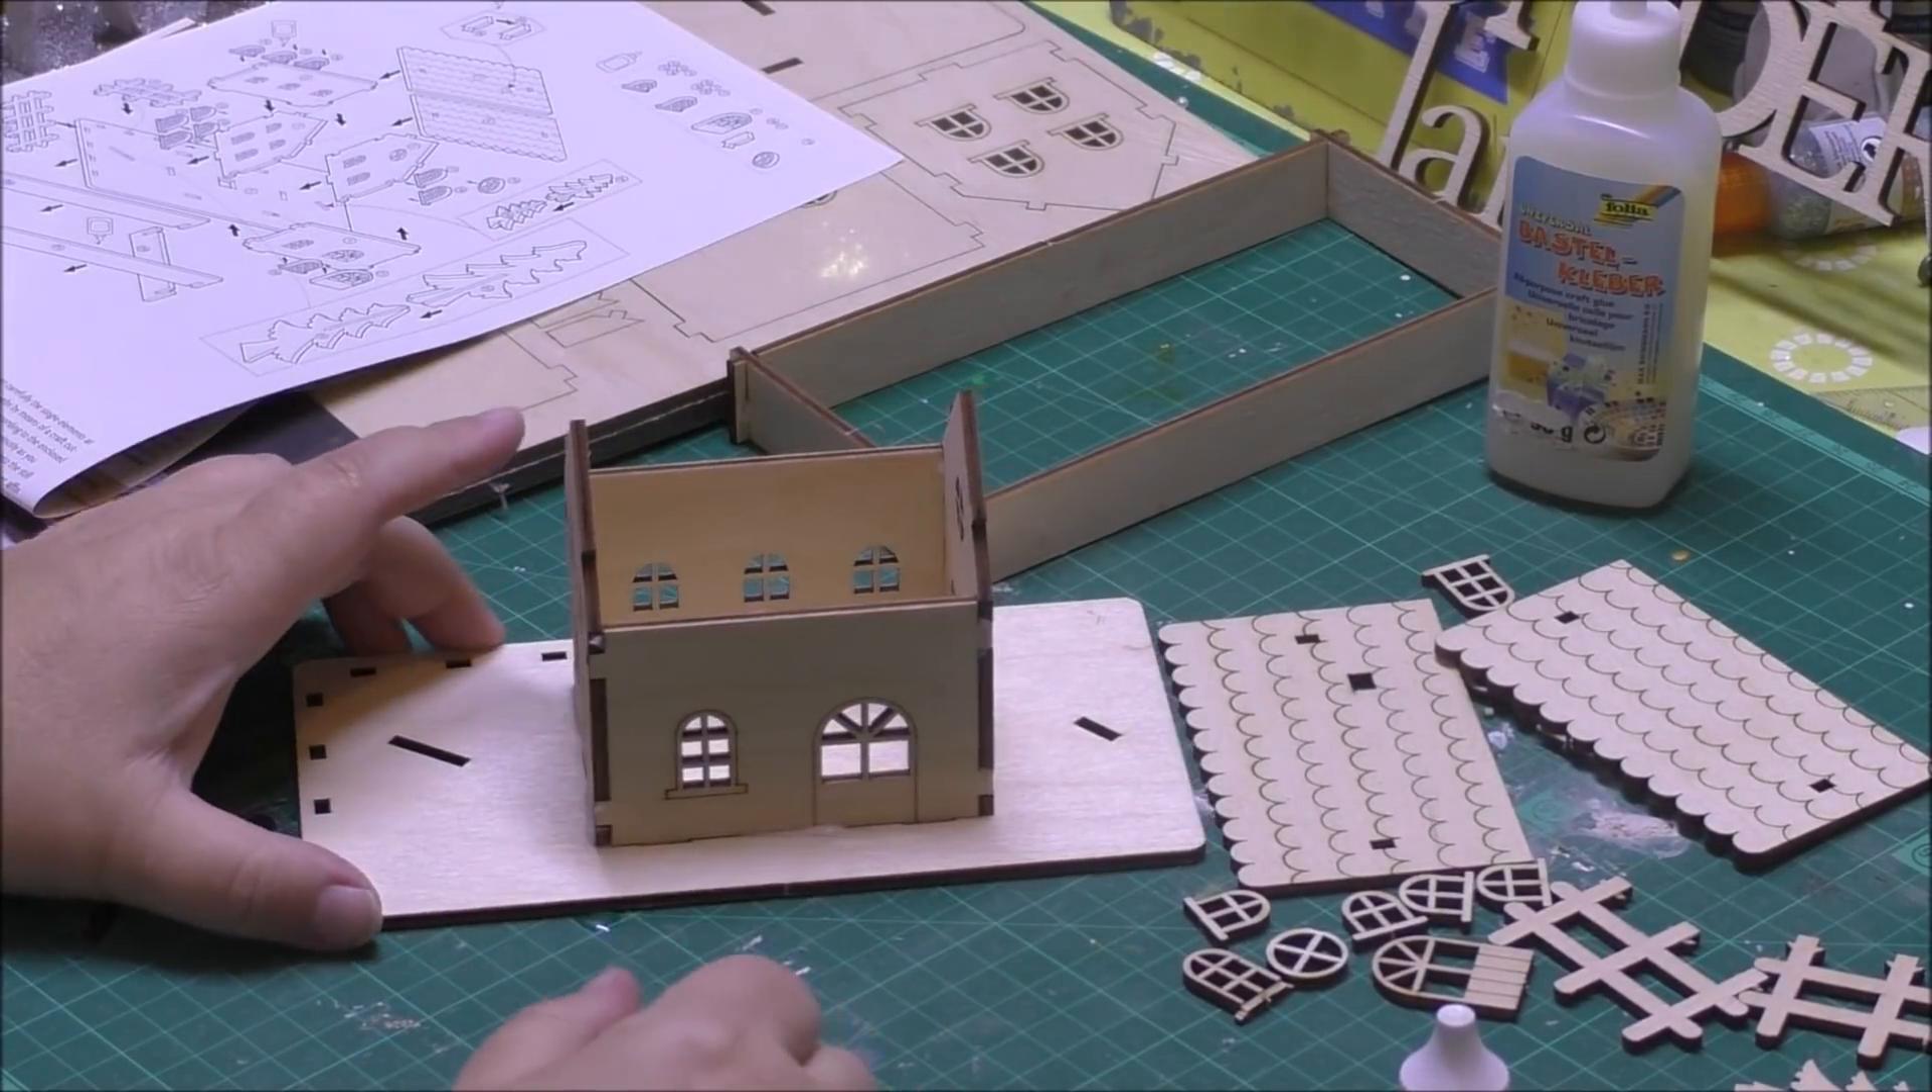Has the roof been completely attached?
No.